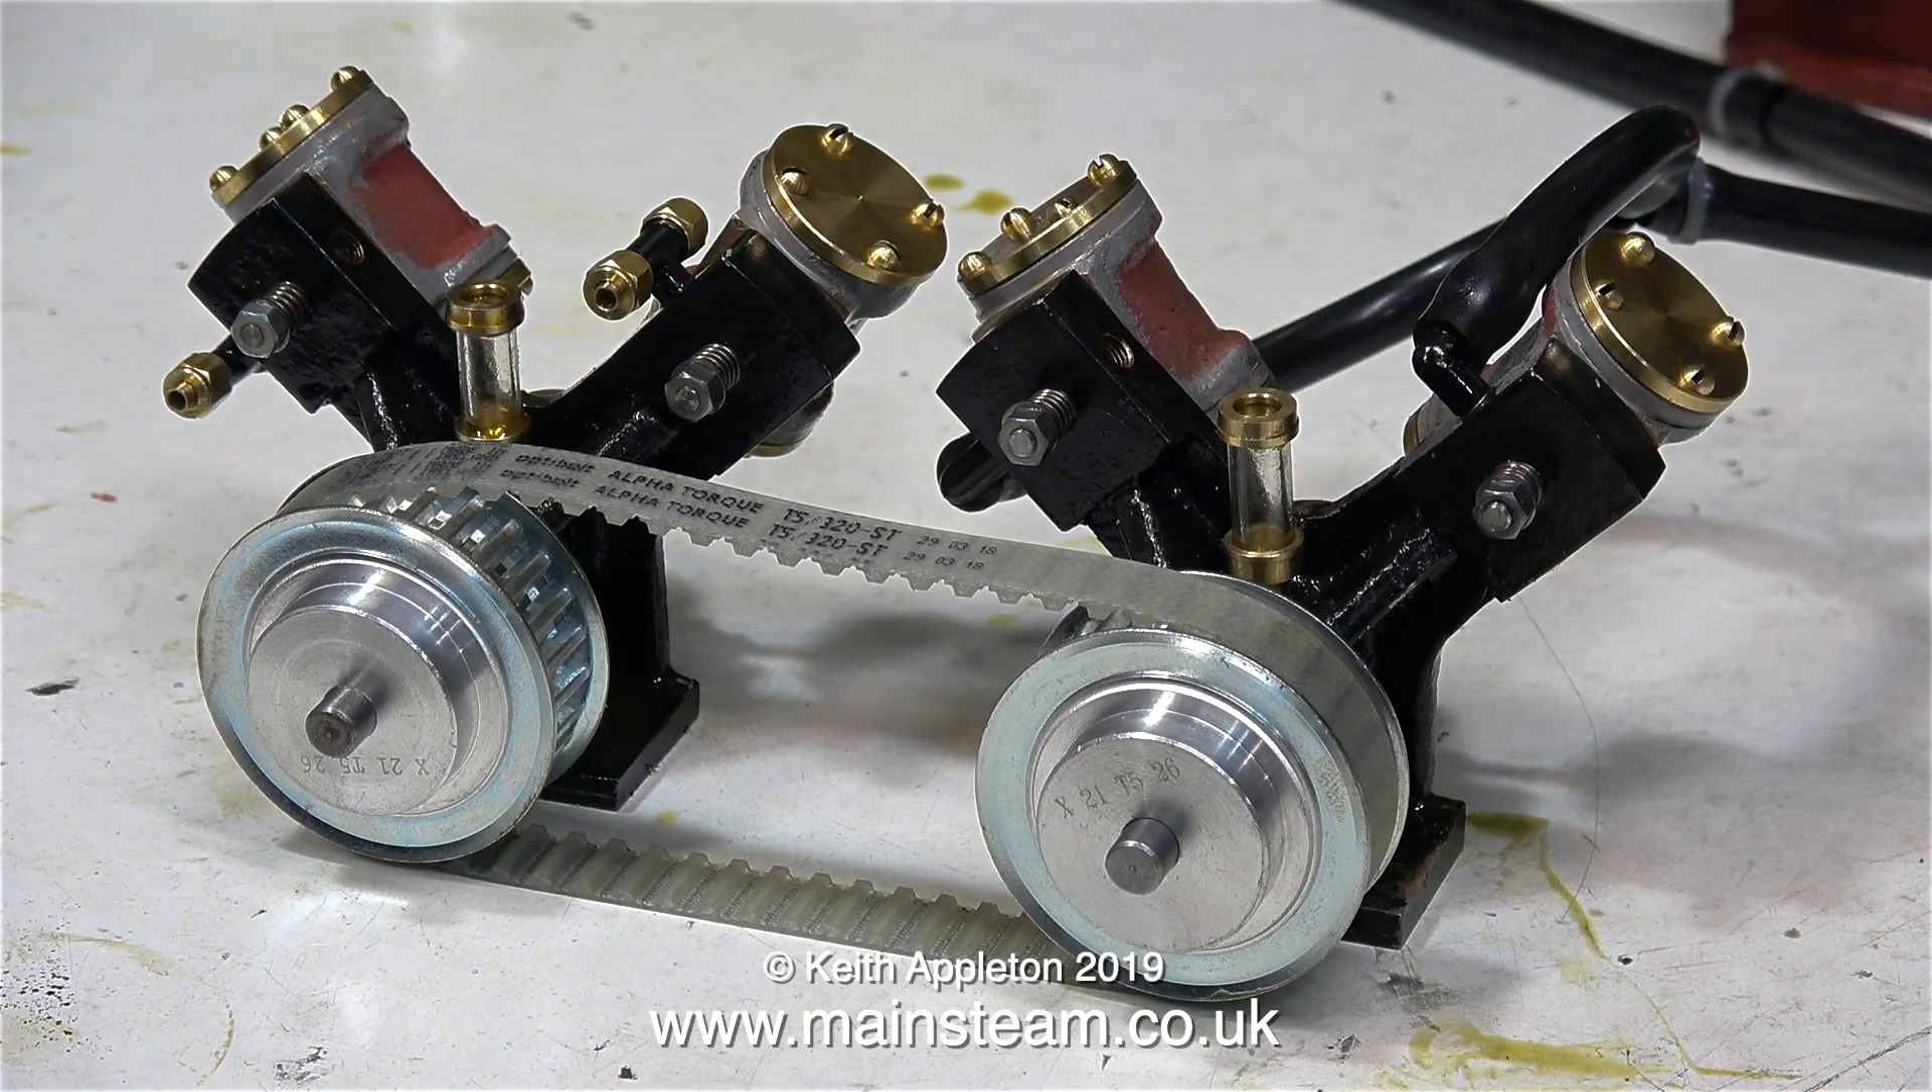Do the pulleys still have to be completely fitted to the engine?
No.